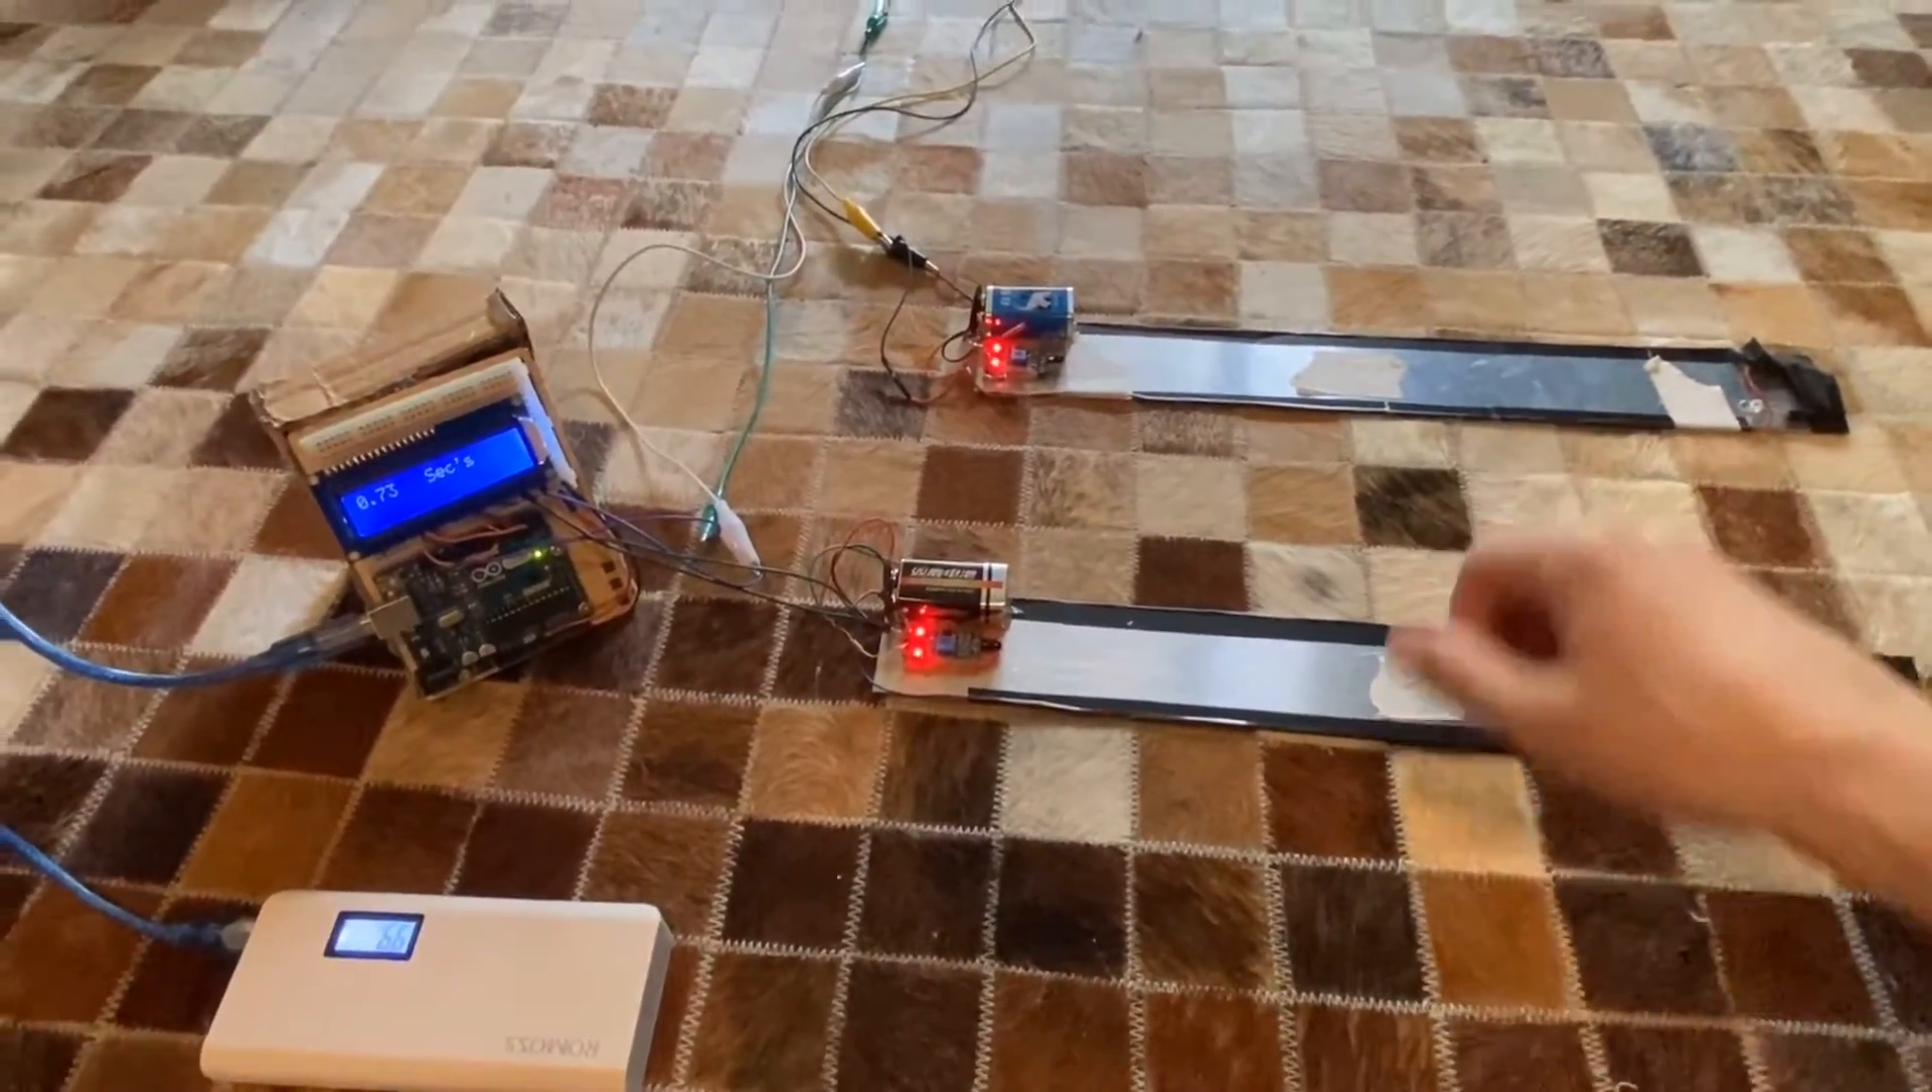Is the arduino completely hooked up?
Yes.